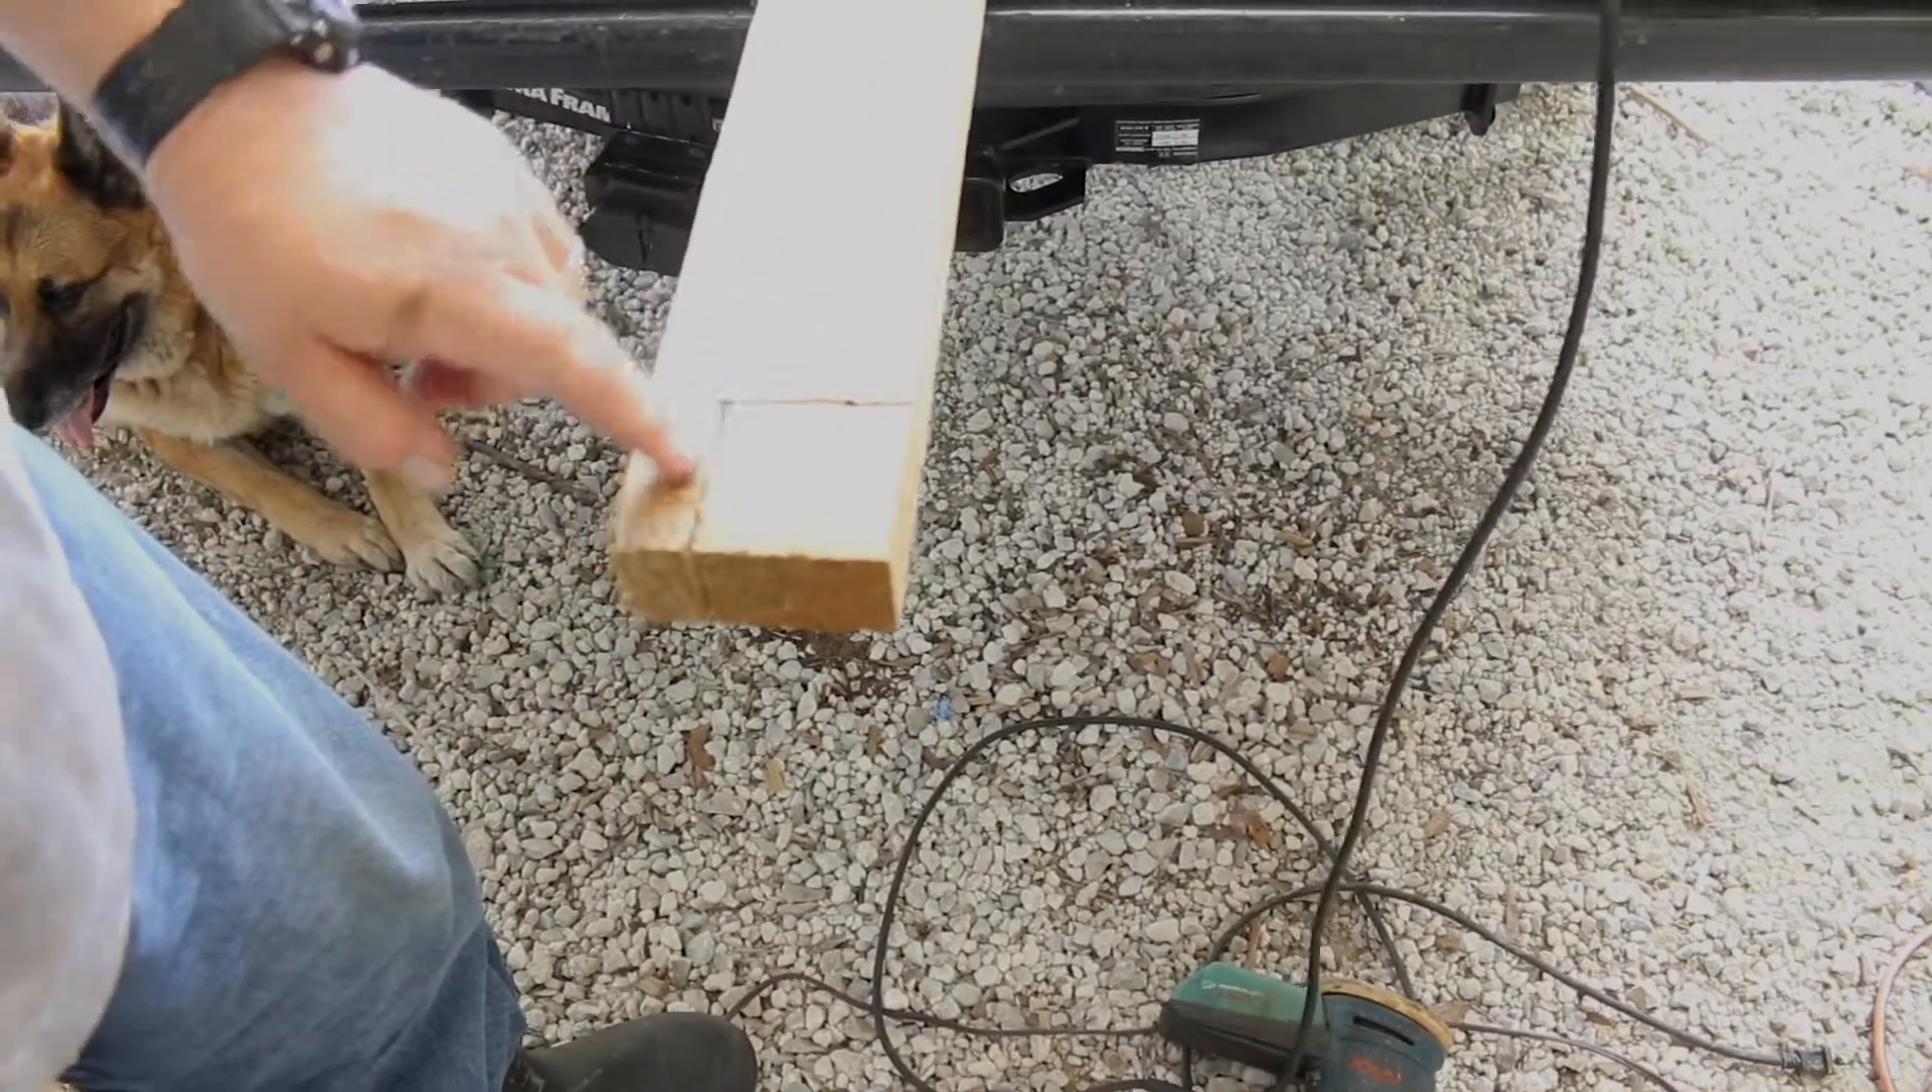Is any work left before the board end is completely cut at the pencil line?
Yes.